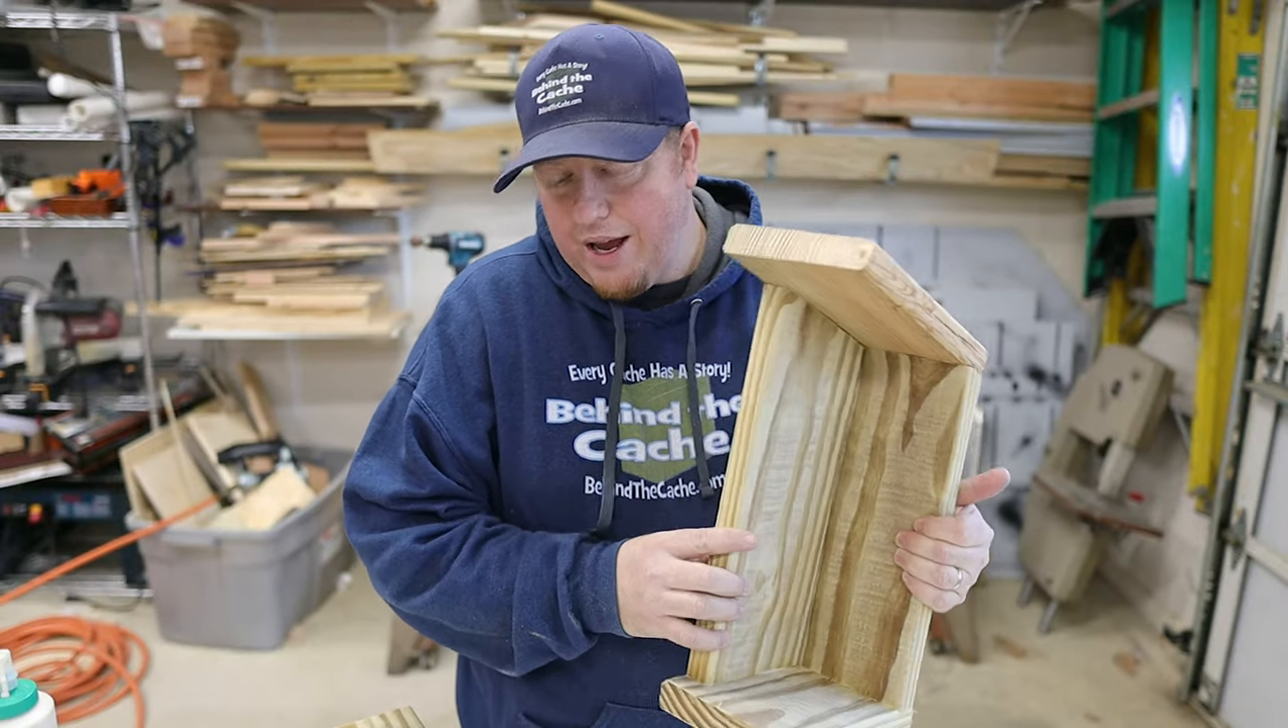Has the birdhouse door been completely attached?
No.